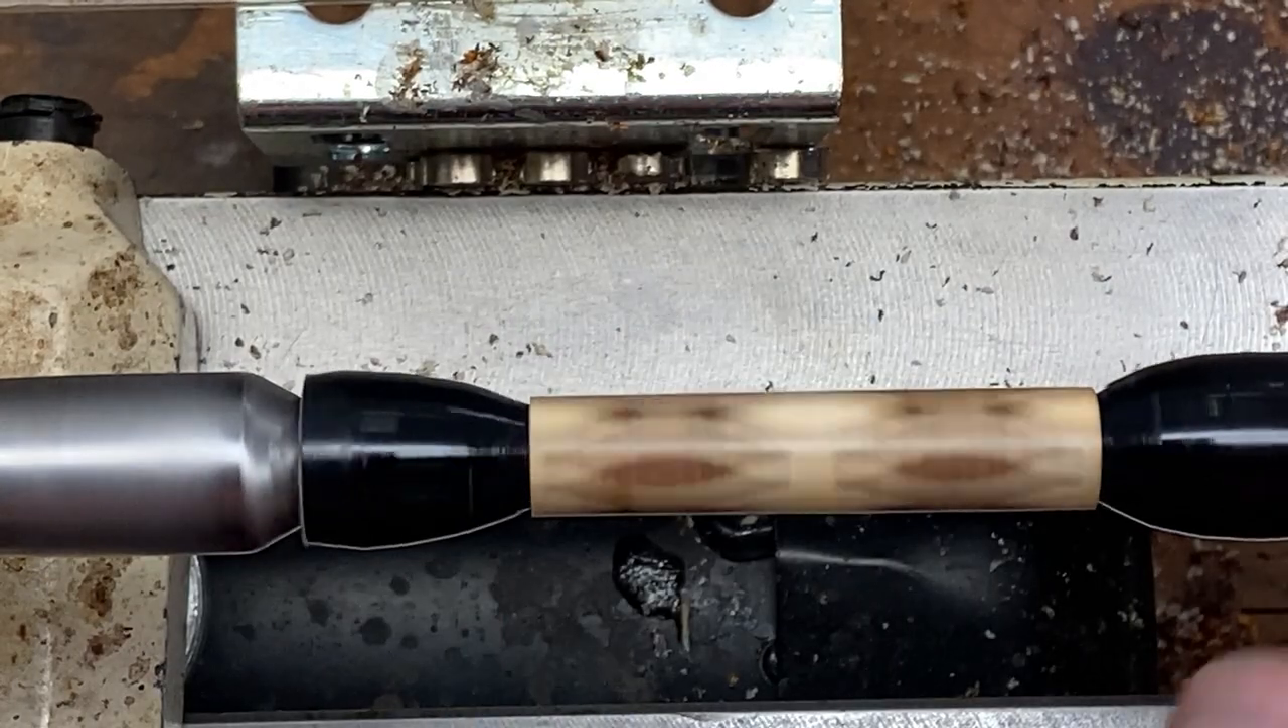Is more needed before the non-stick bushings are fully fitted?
No.